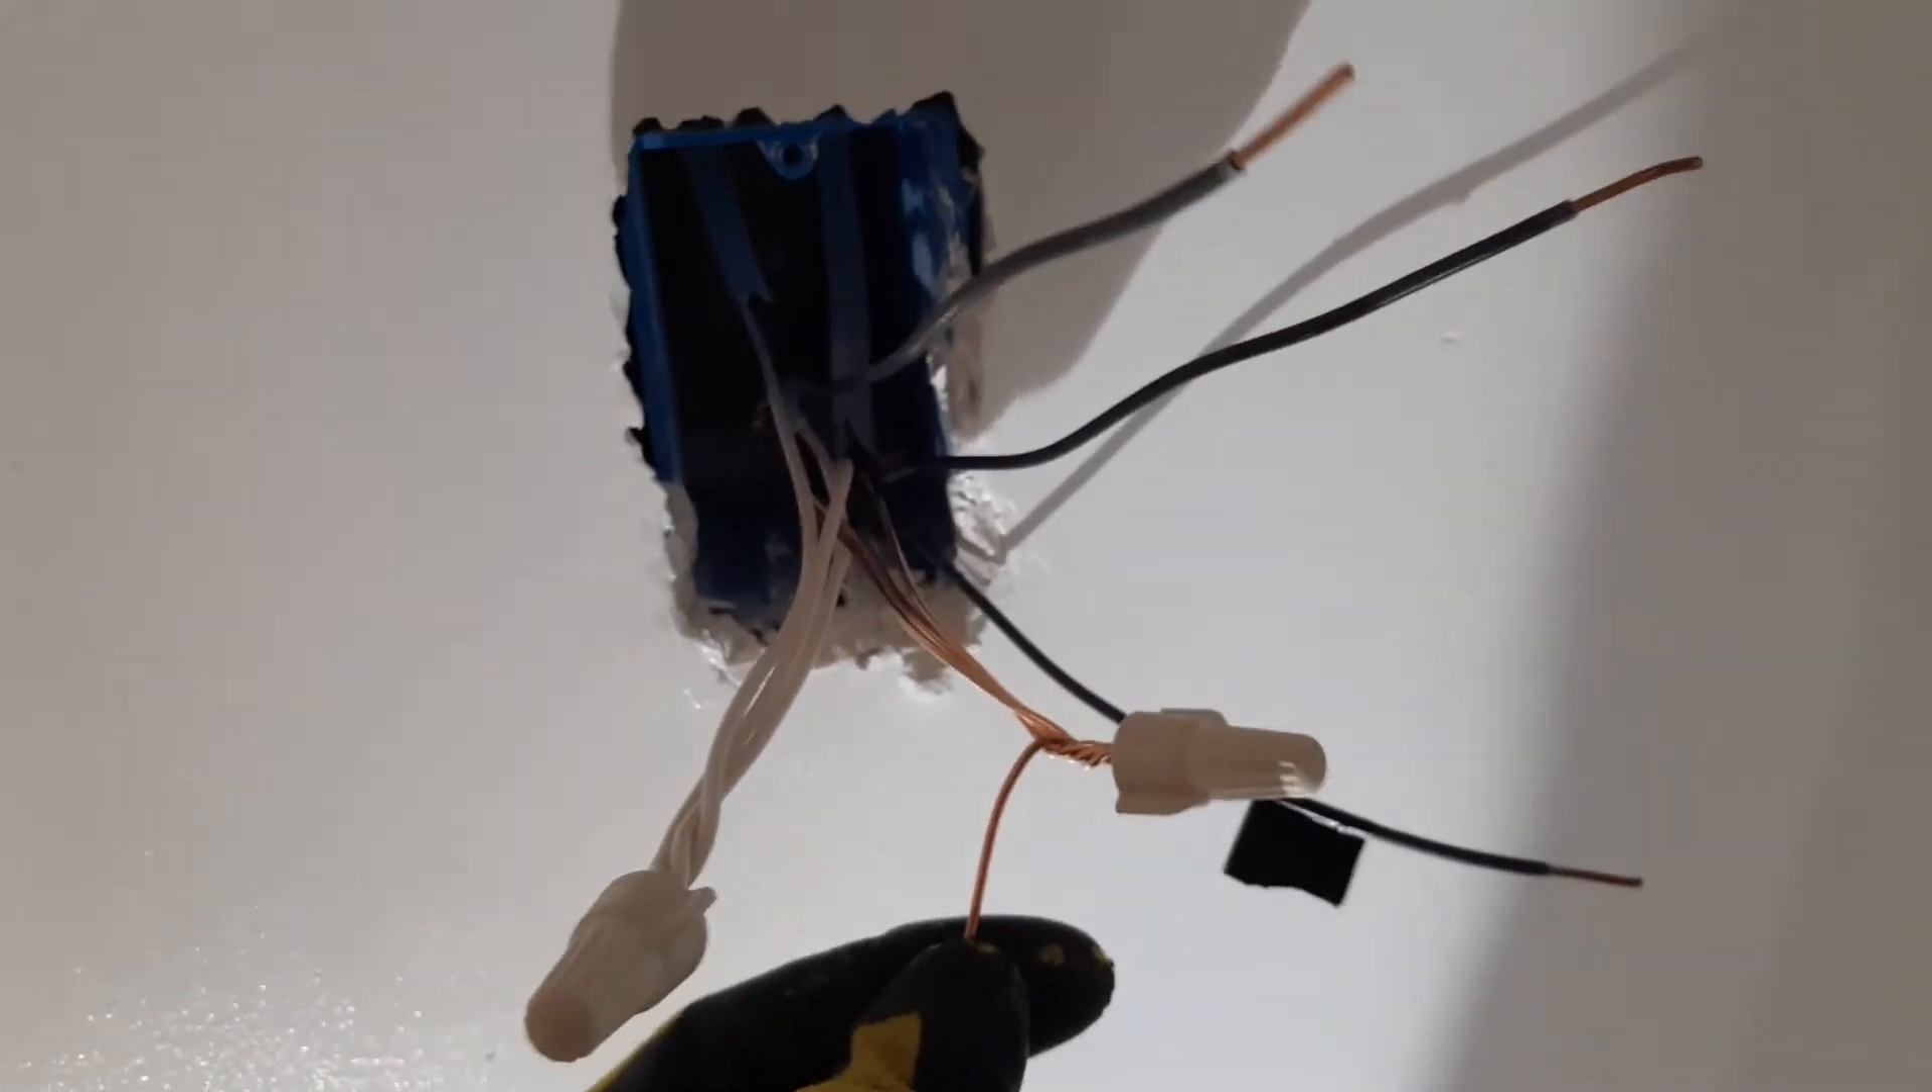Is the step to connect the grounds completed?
Yes.